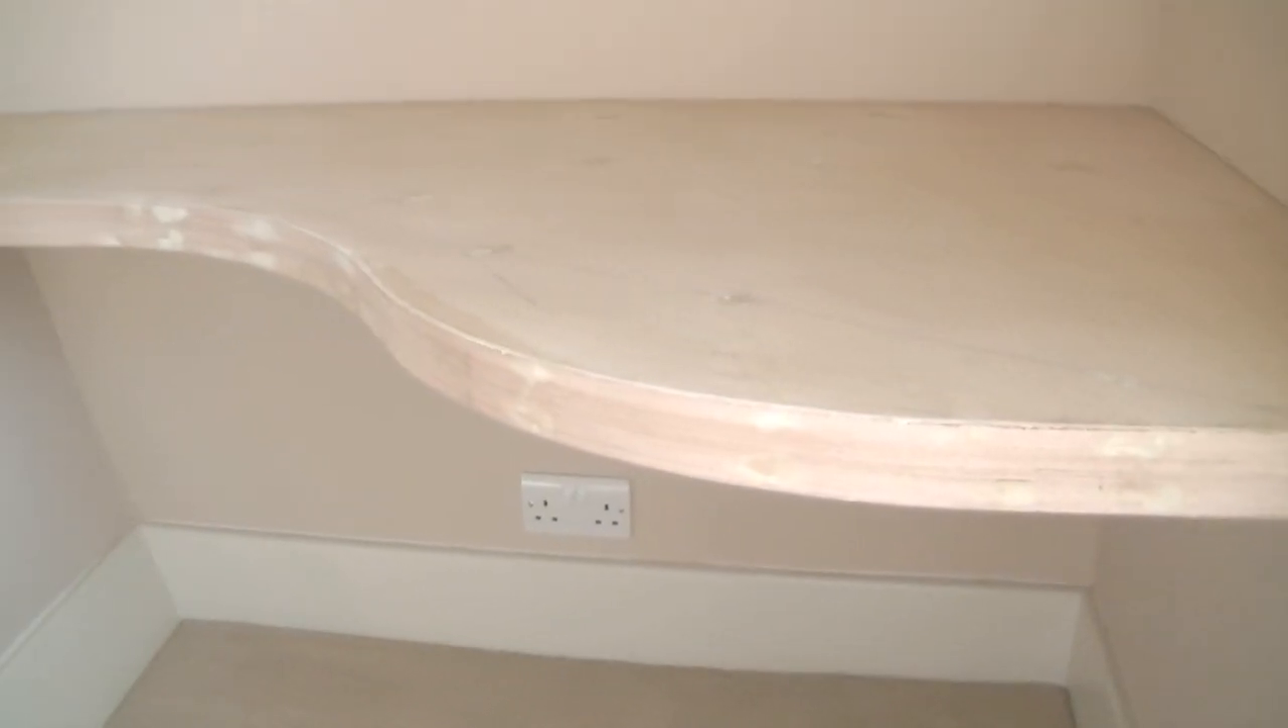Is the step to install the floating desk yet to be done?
No.